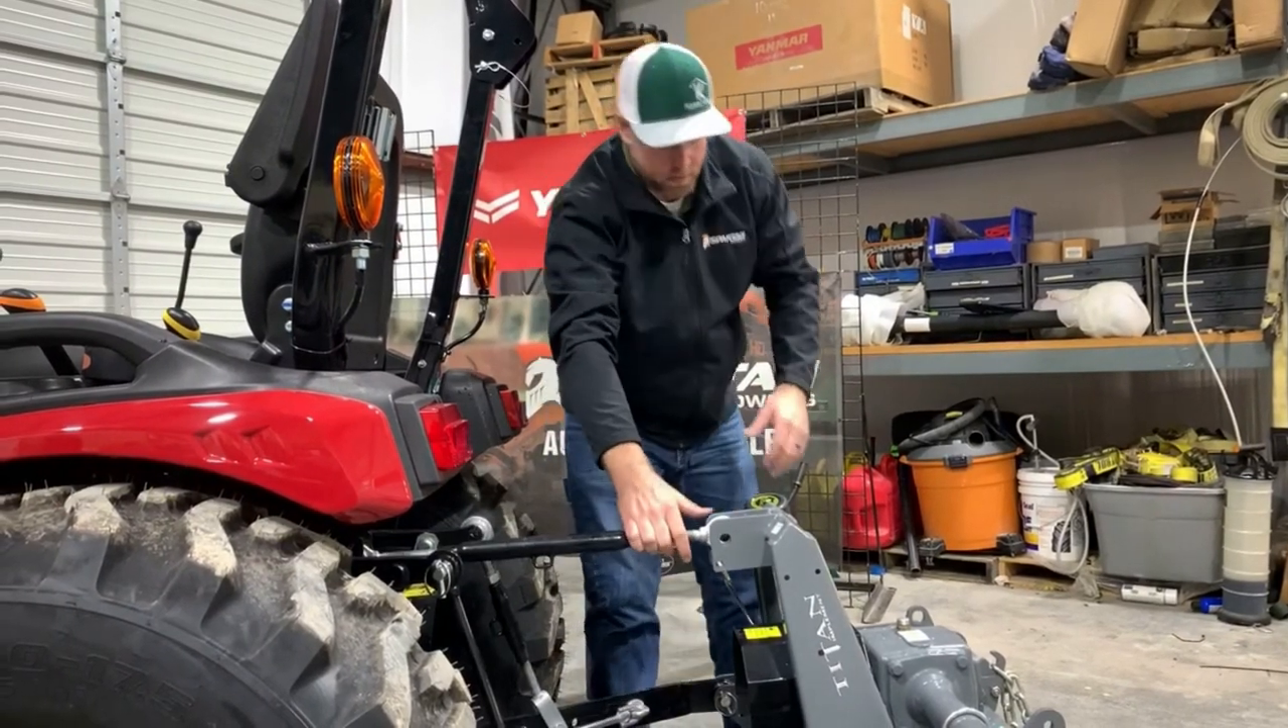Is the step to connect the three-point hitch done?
No.